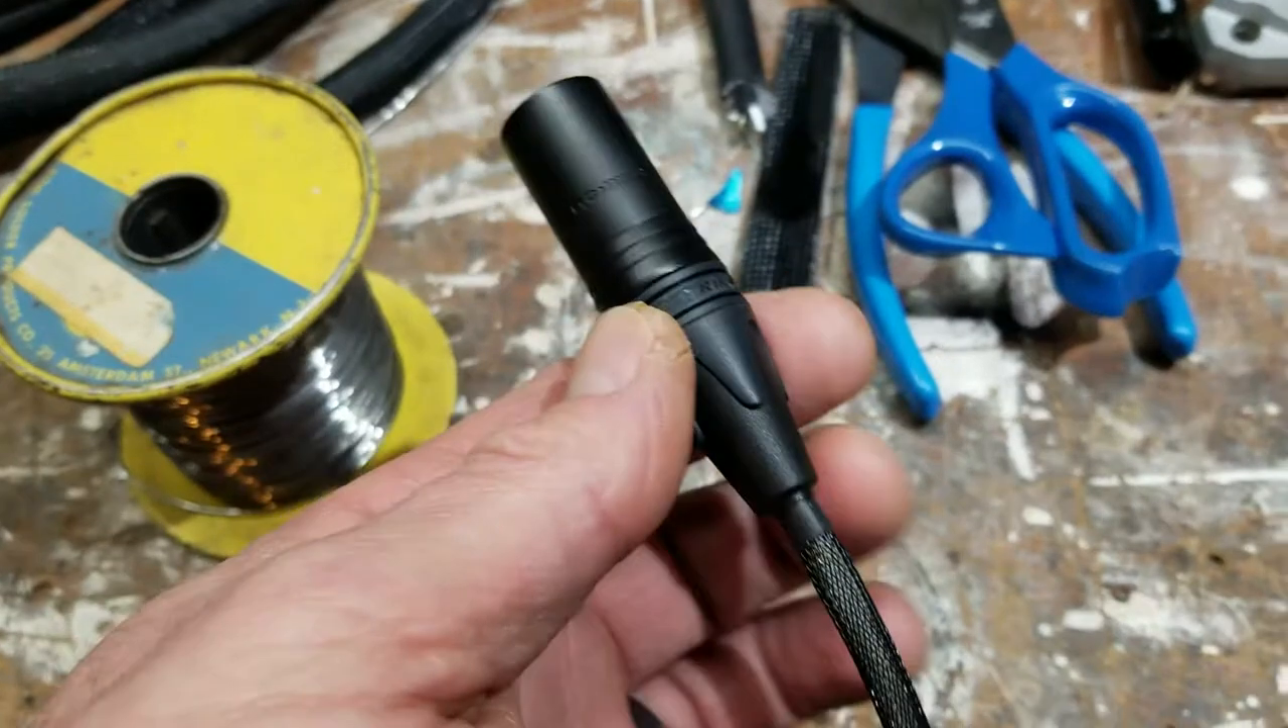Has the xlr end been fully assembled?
Yes.